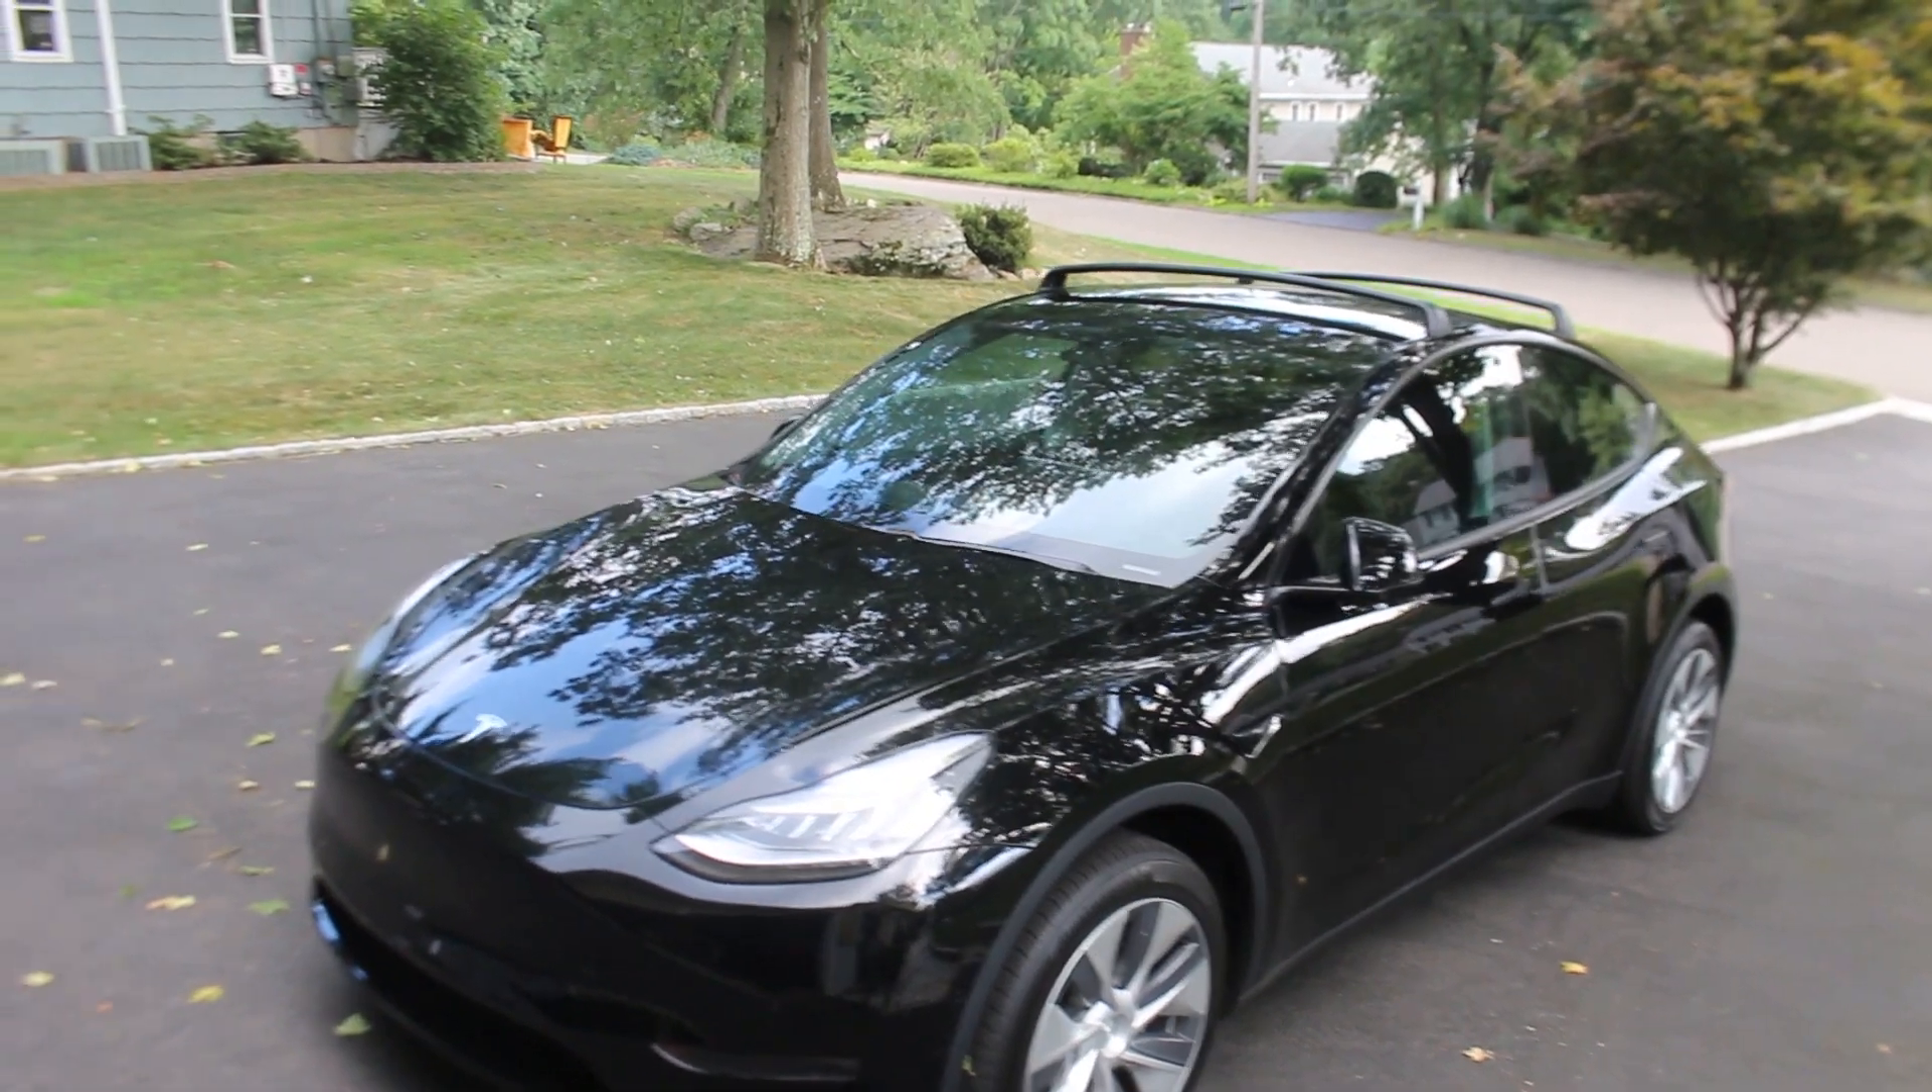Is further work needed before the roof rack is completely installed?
No.